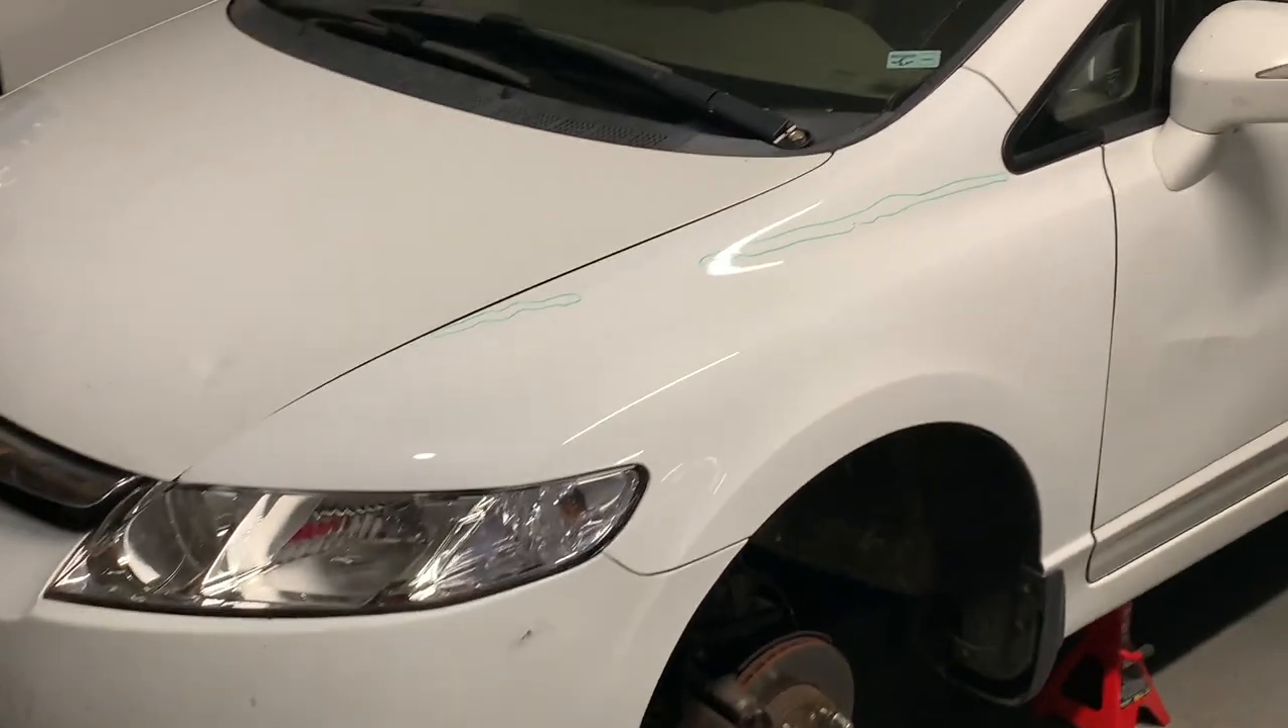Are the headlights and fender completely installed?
Yes.